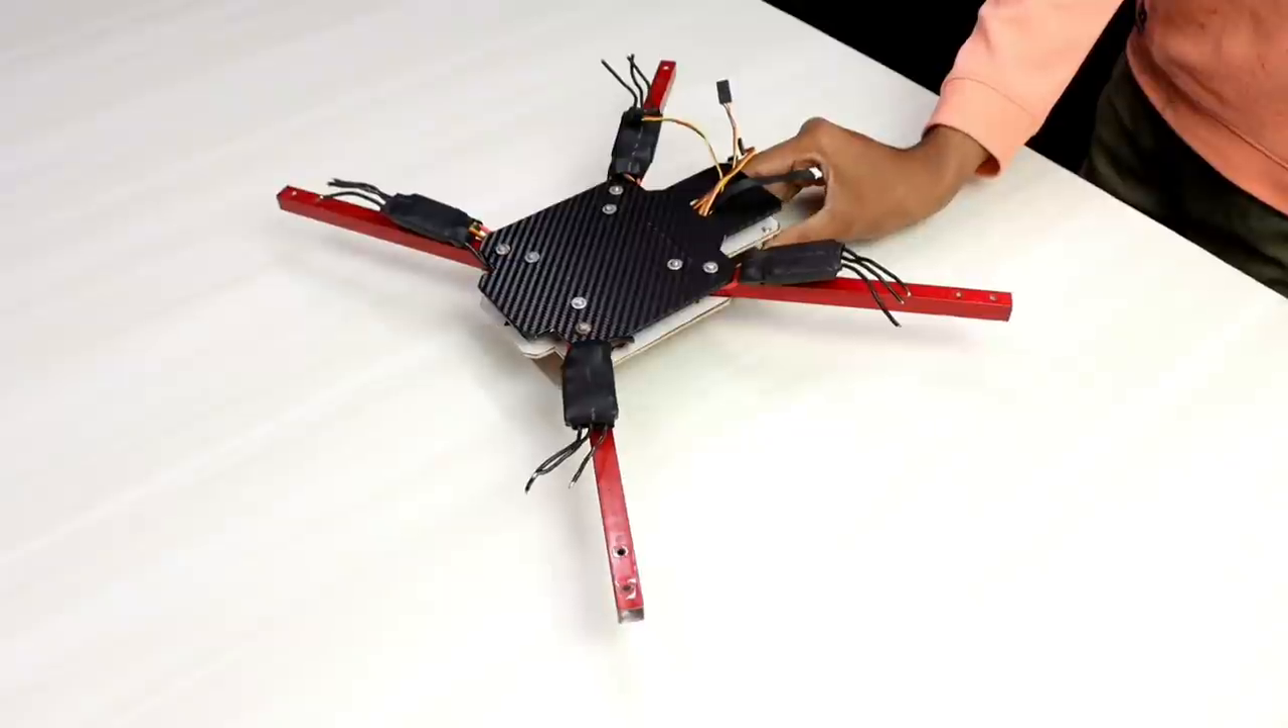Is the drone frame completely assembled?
Yes.